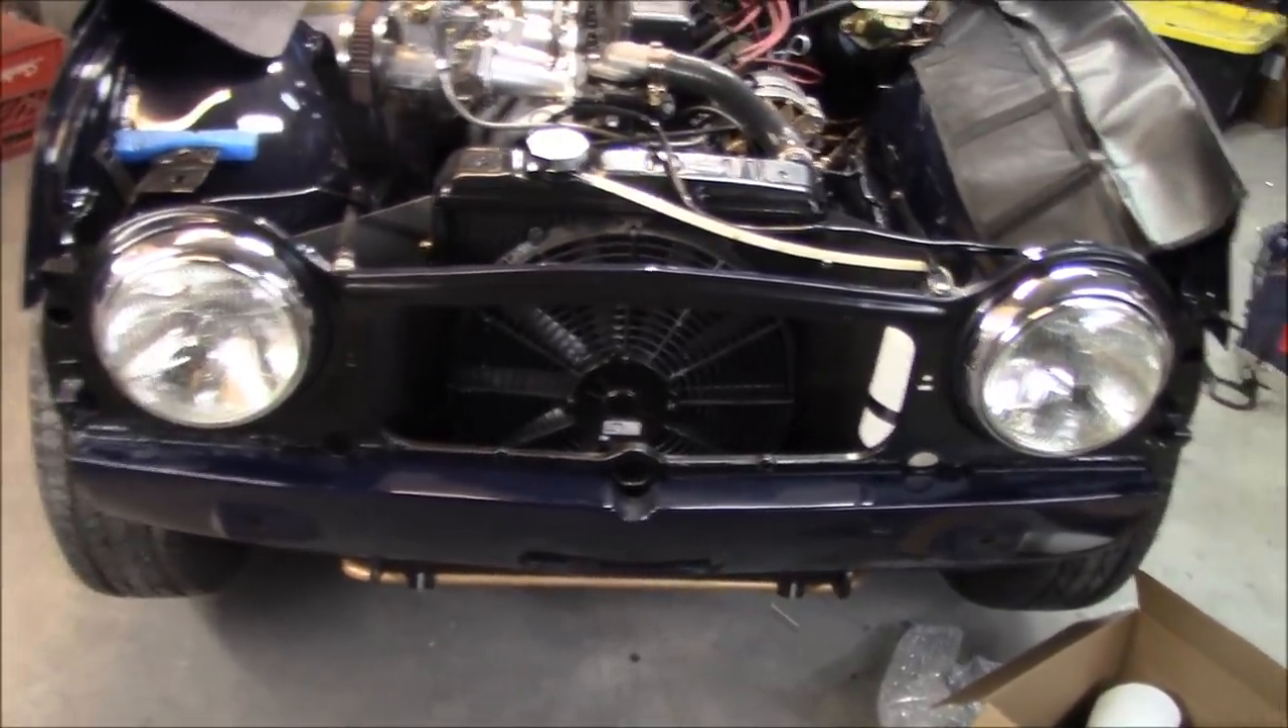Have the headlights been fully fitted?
Yes.